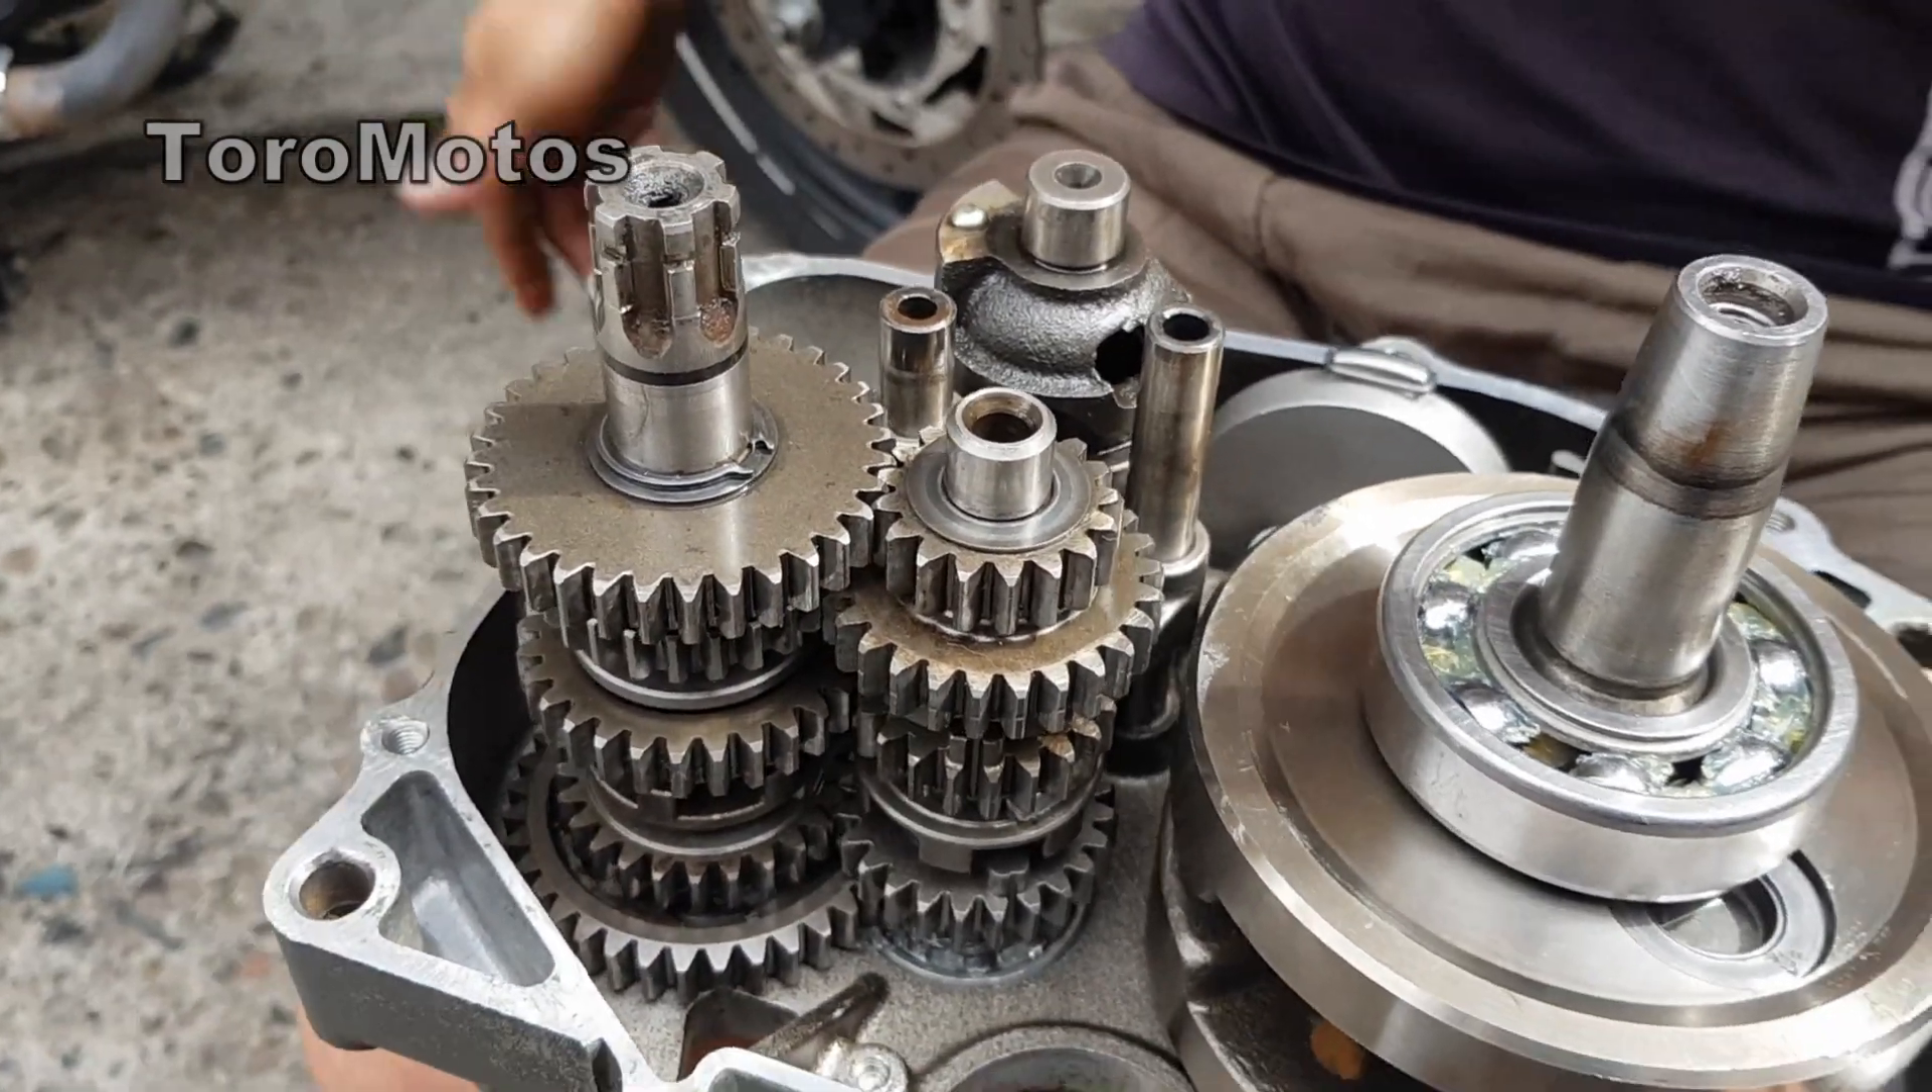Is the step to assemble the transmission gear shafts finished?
Yes.